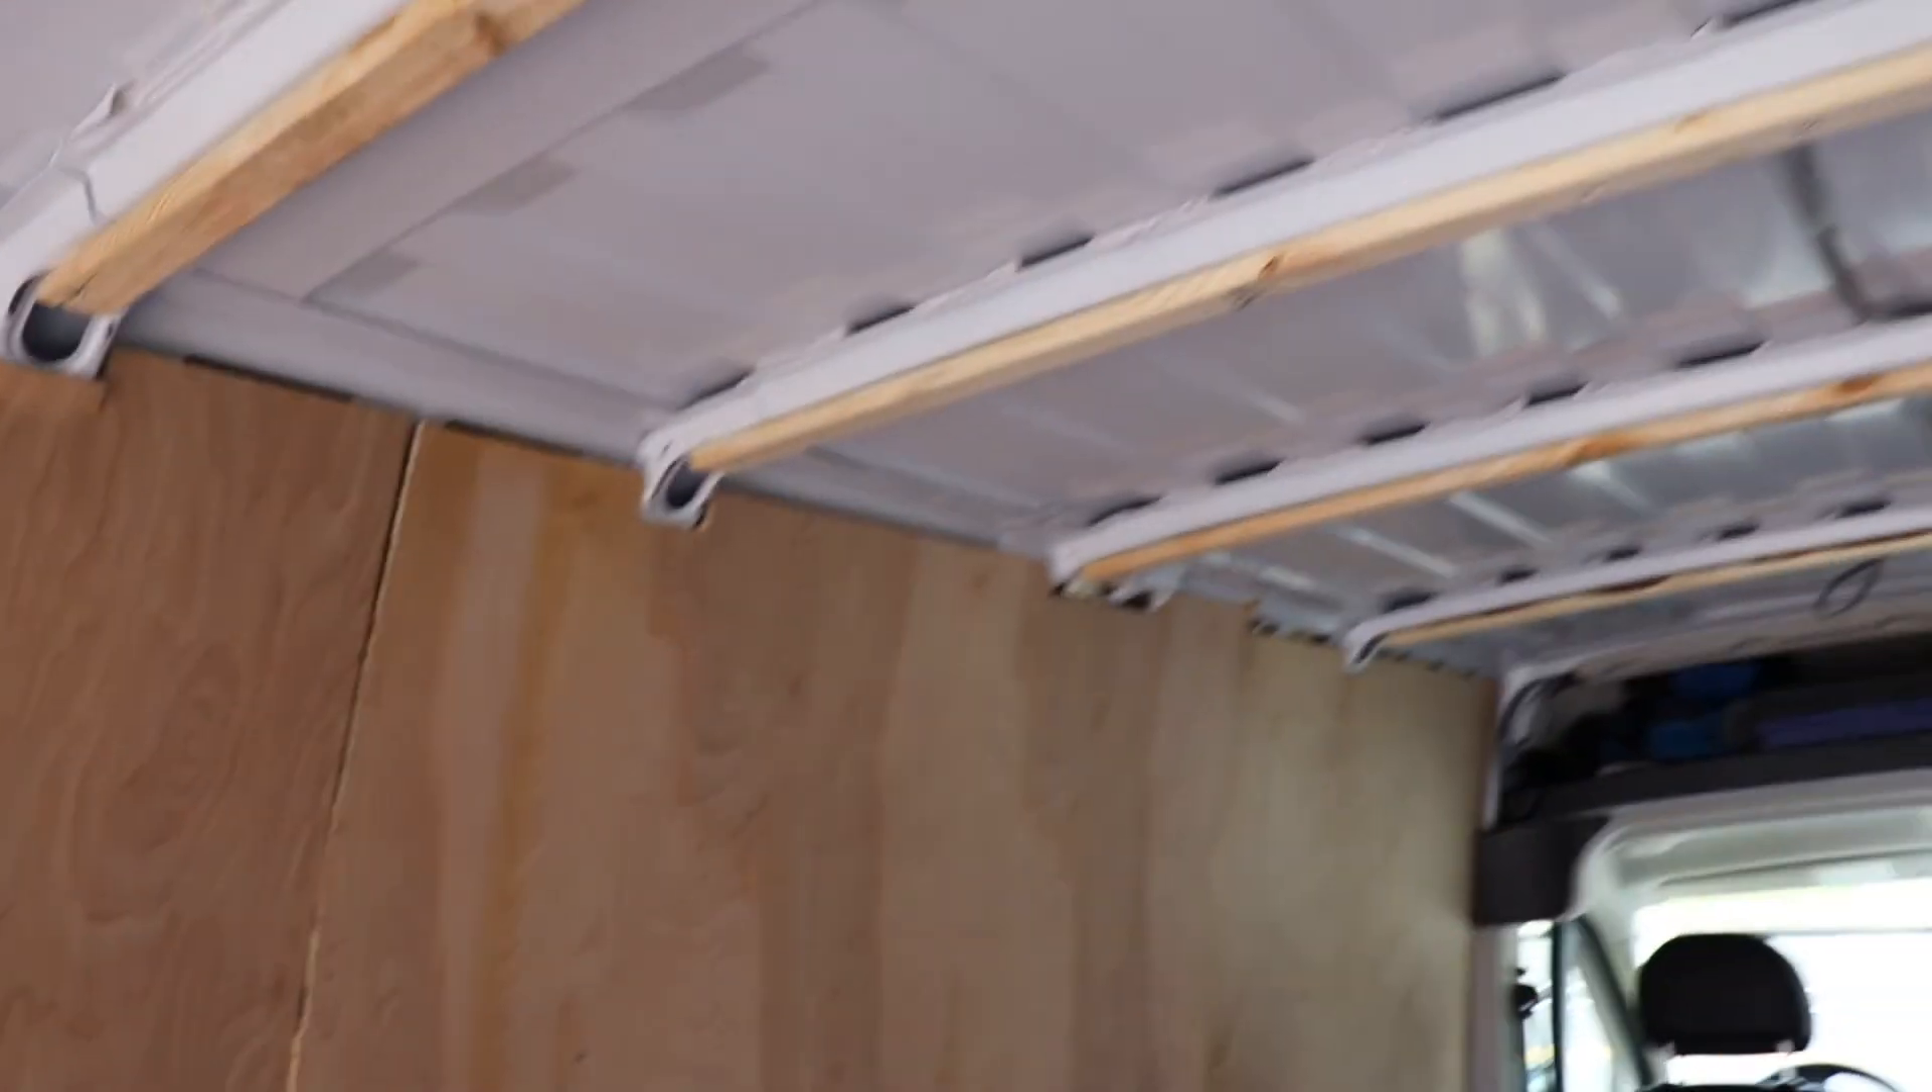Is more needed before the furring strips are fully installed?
No.